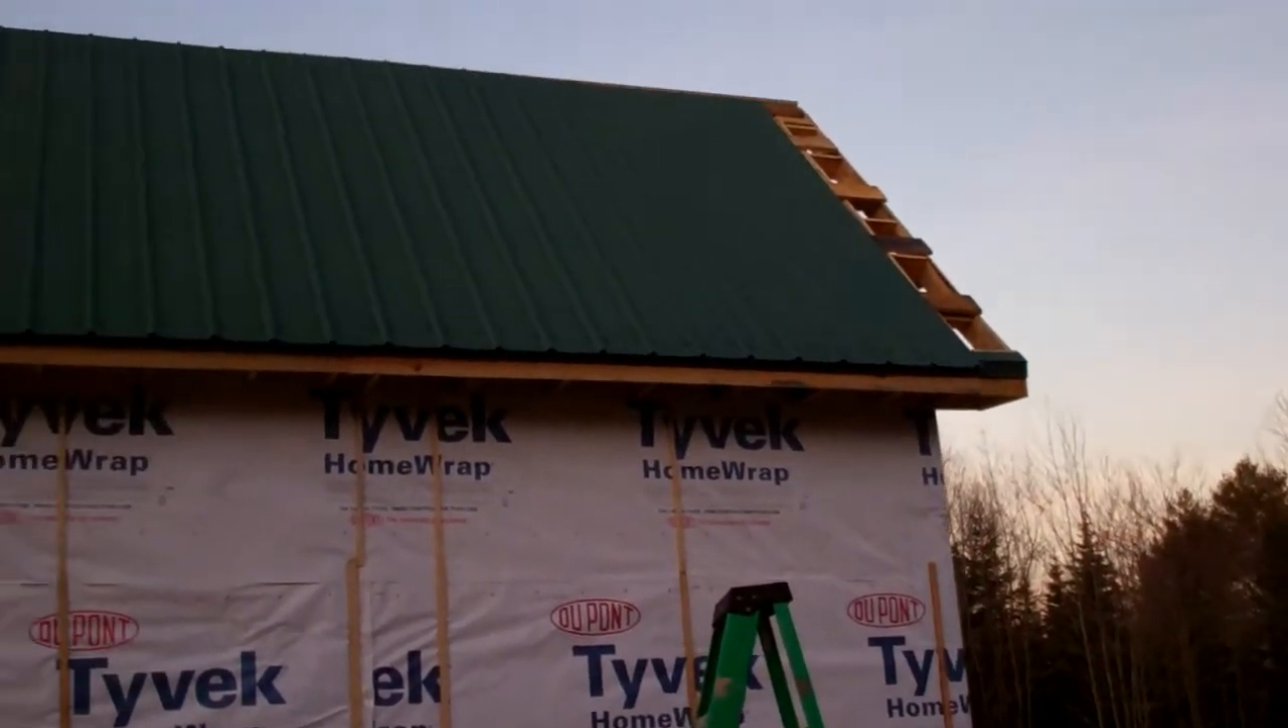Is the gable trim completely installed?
No.